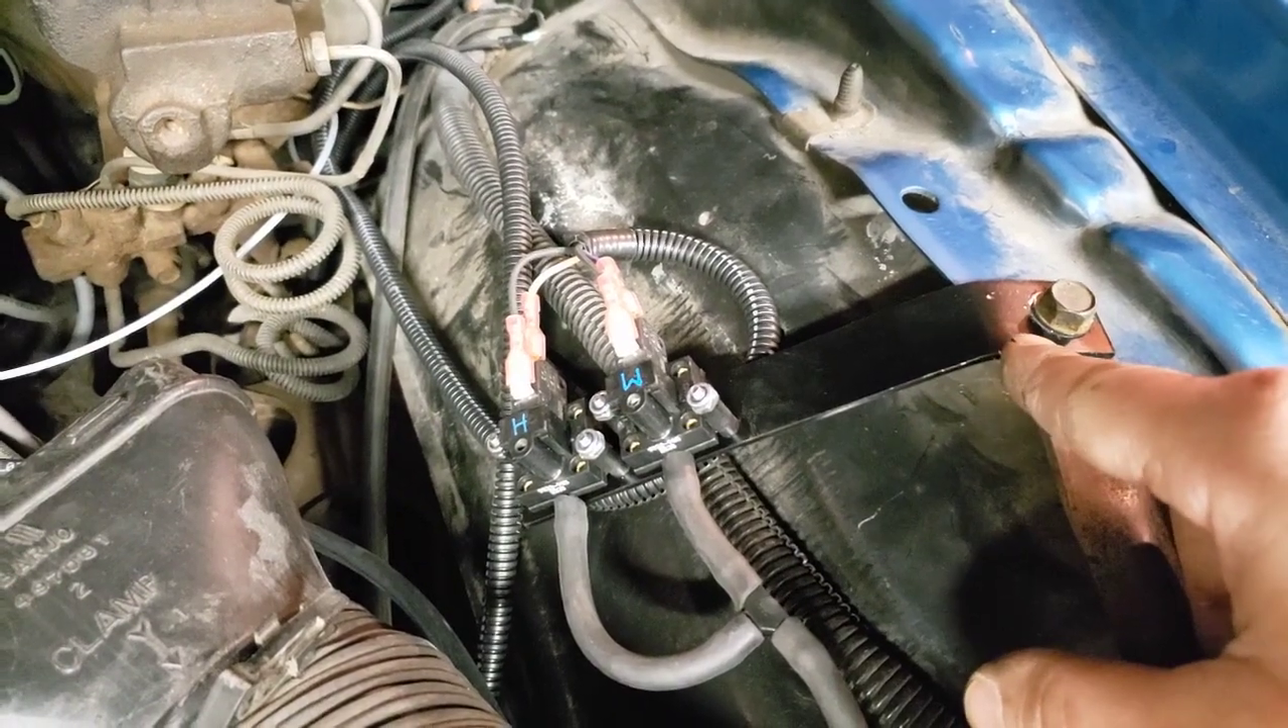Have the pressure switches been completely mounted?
Yes.